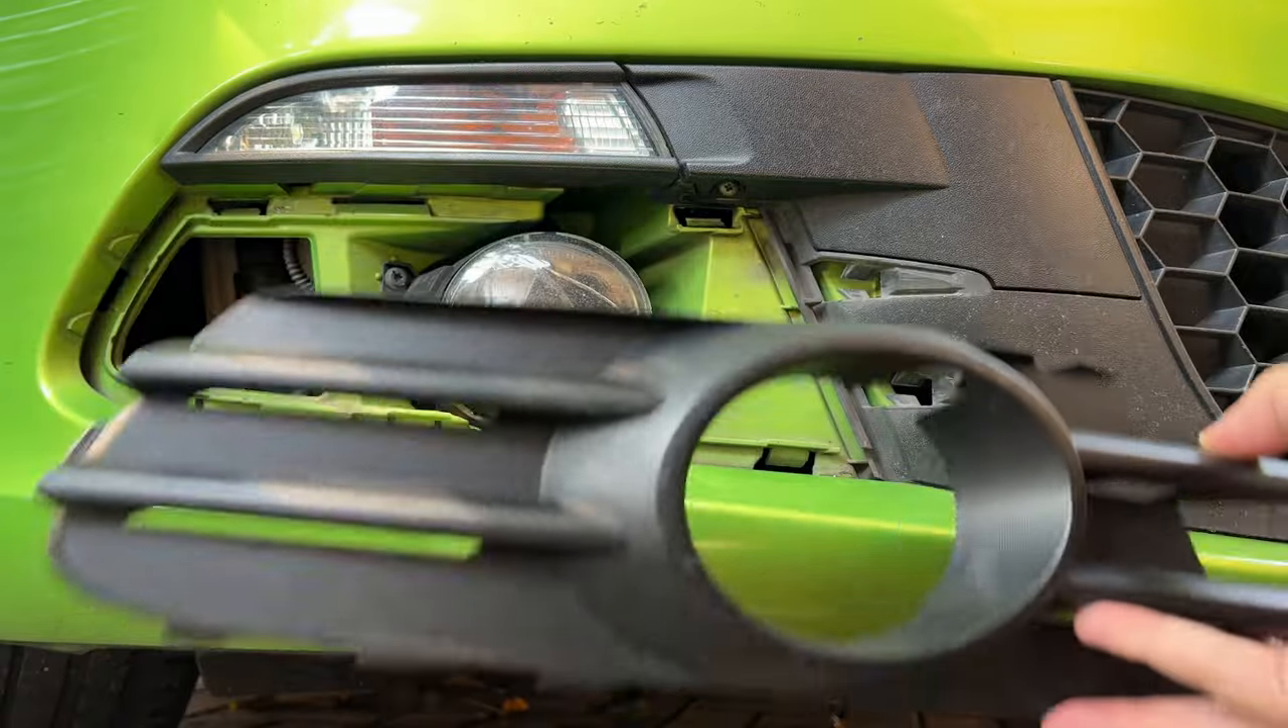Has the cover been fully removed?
Yes.